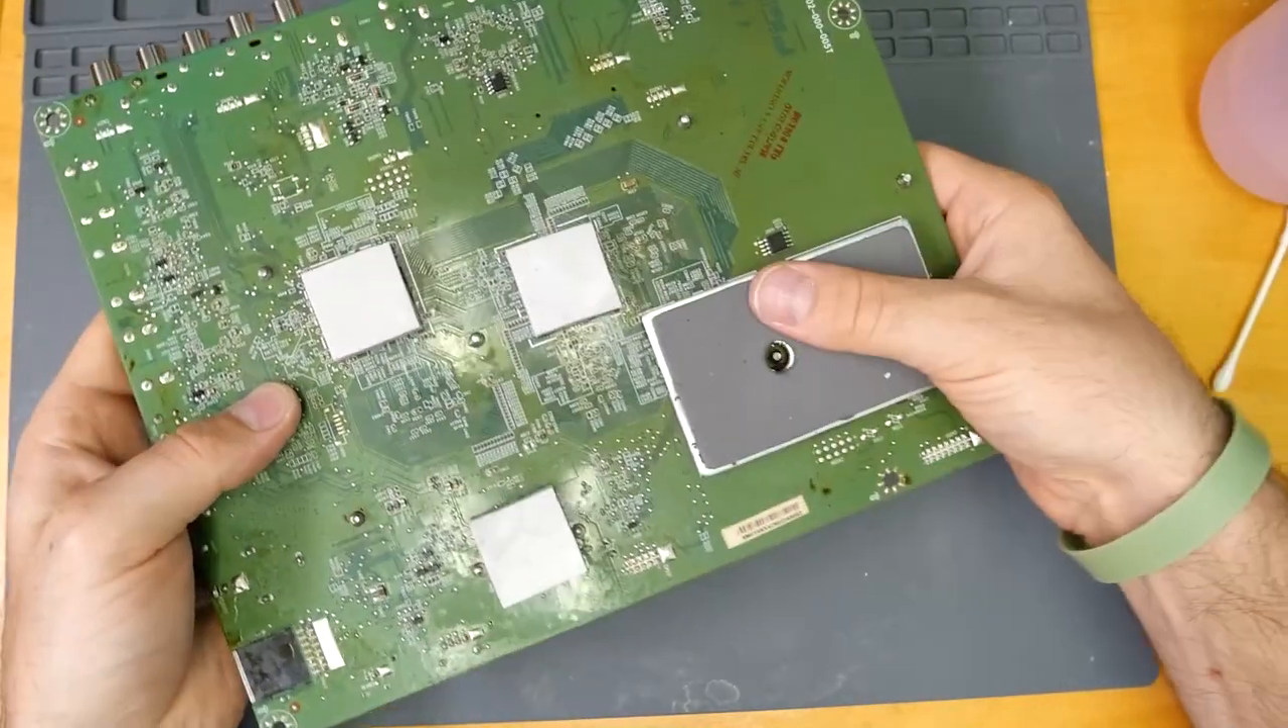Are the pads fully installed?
Yes.